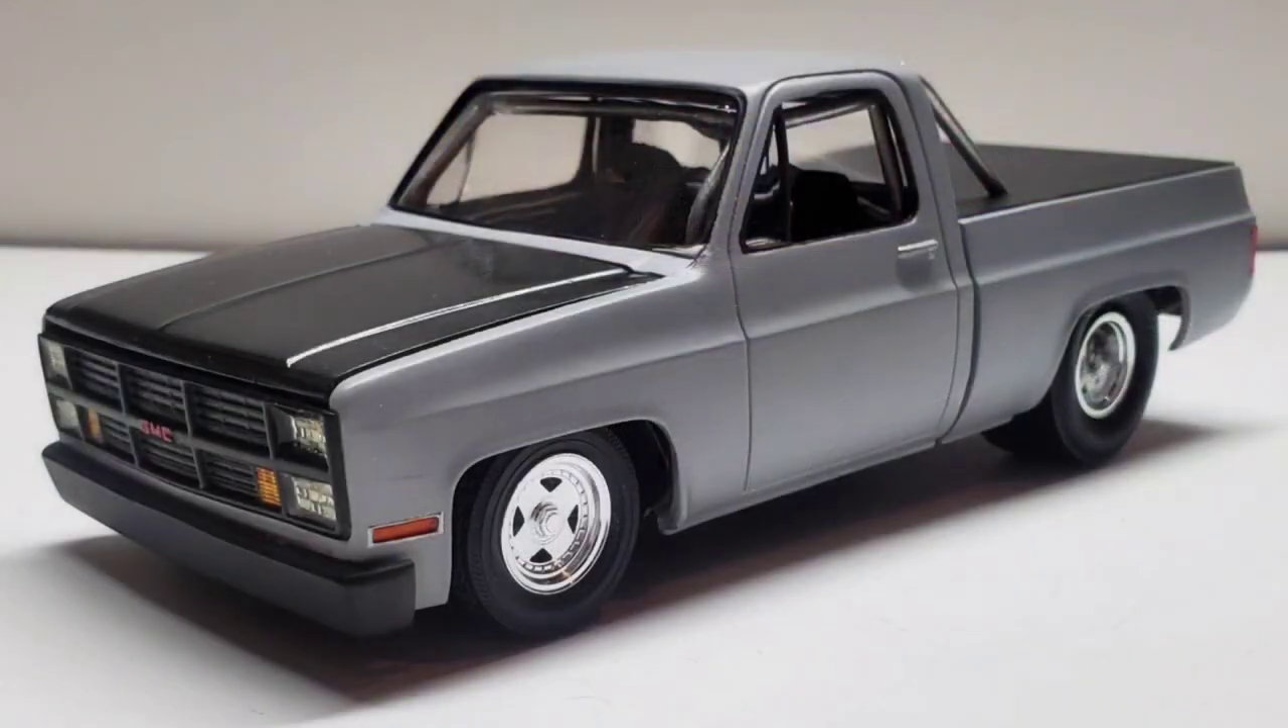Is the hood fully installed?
Yes.